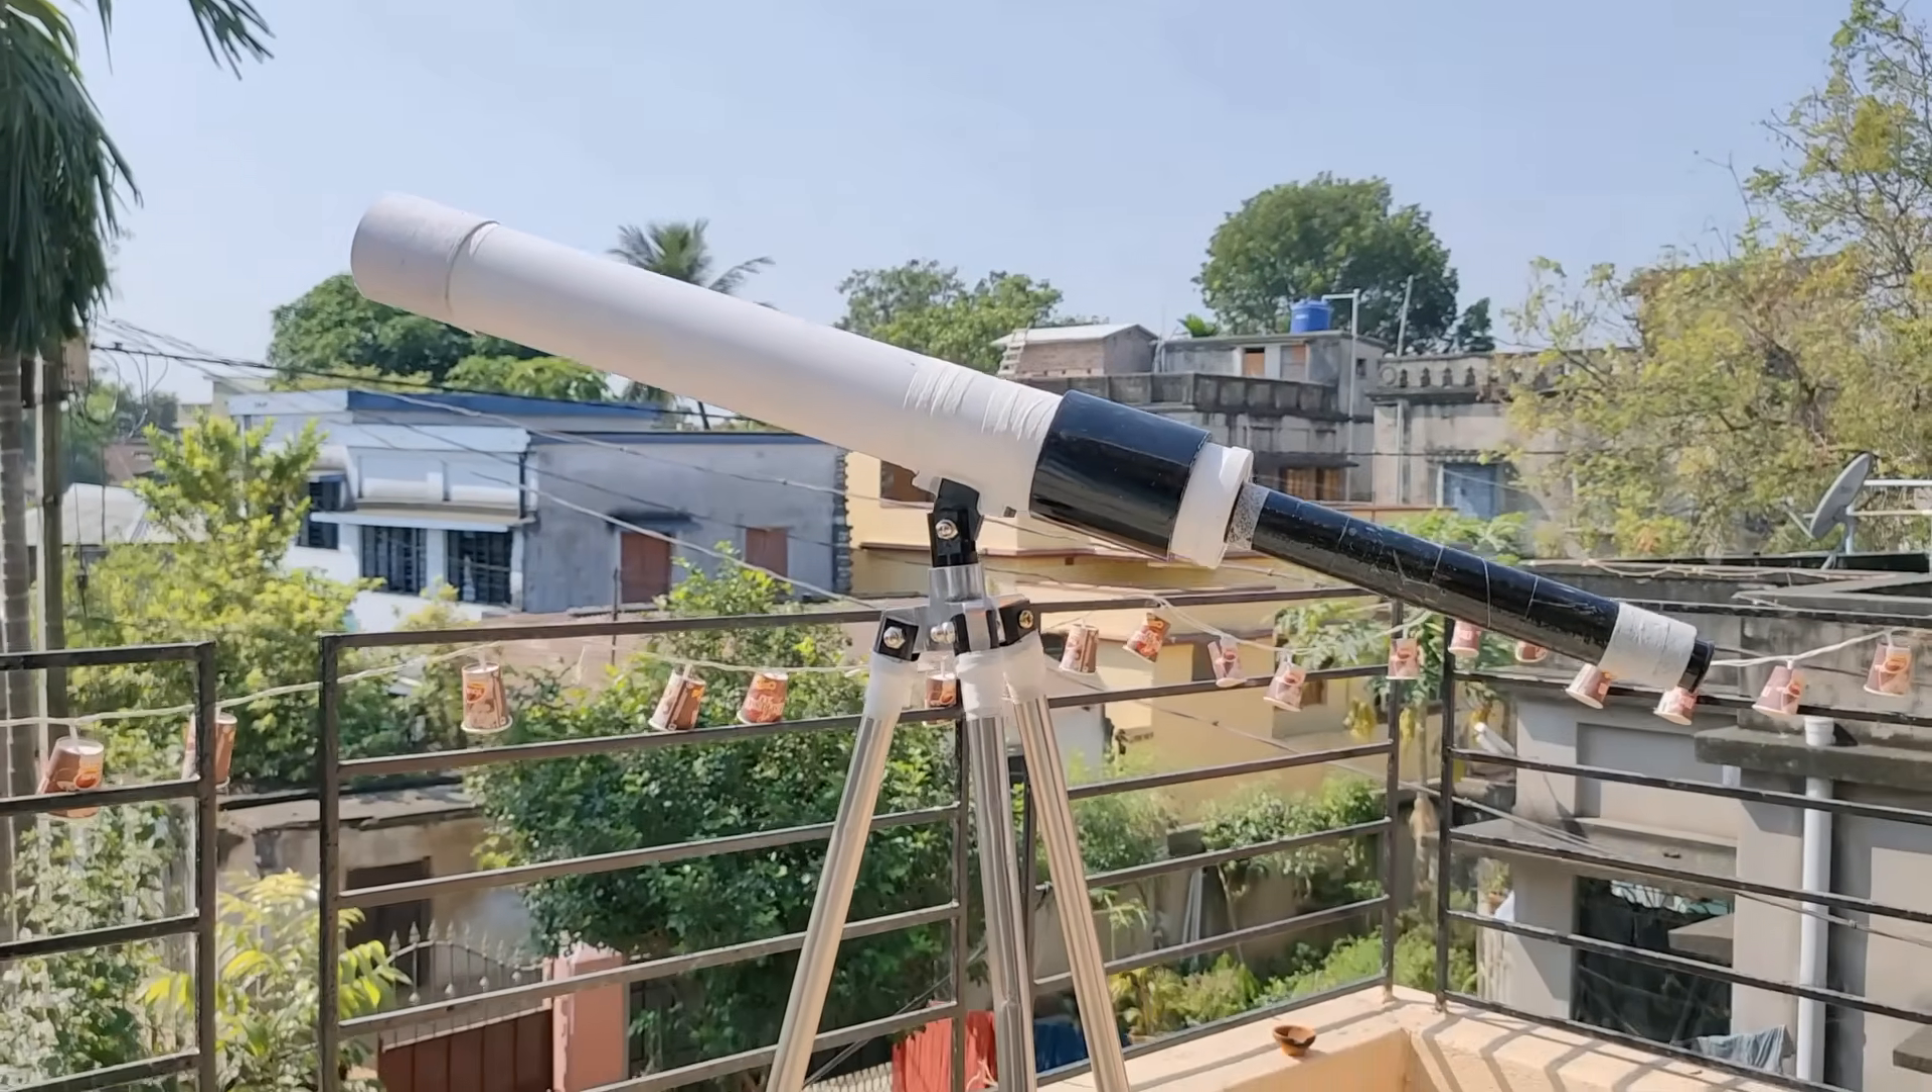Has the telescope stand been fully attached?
Yes.